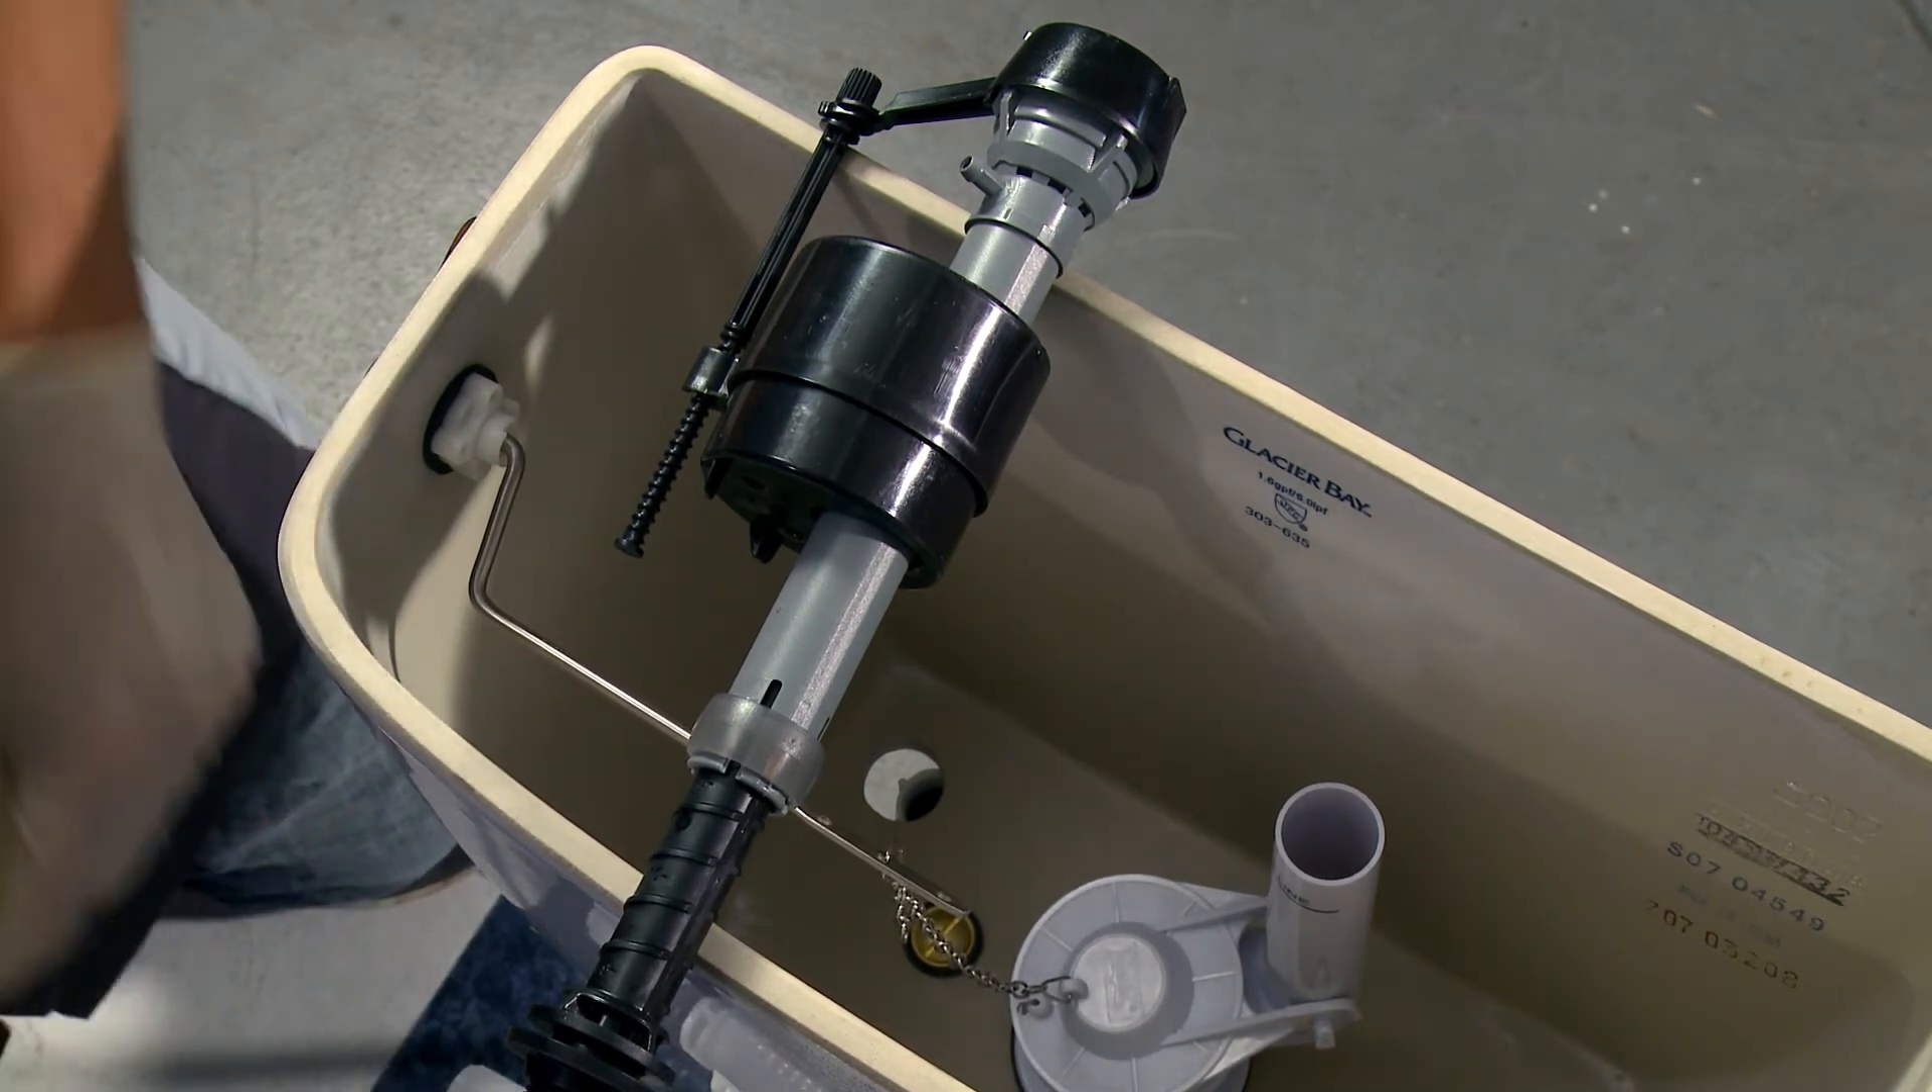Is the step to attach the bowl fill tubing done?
No.